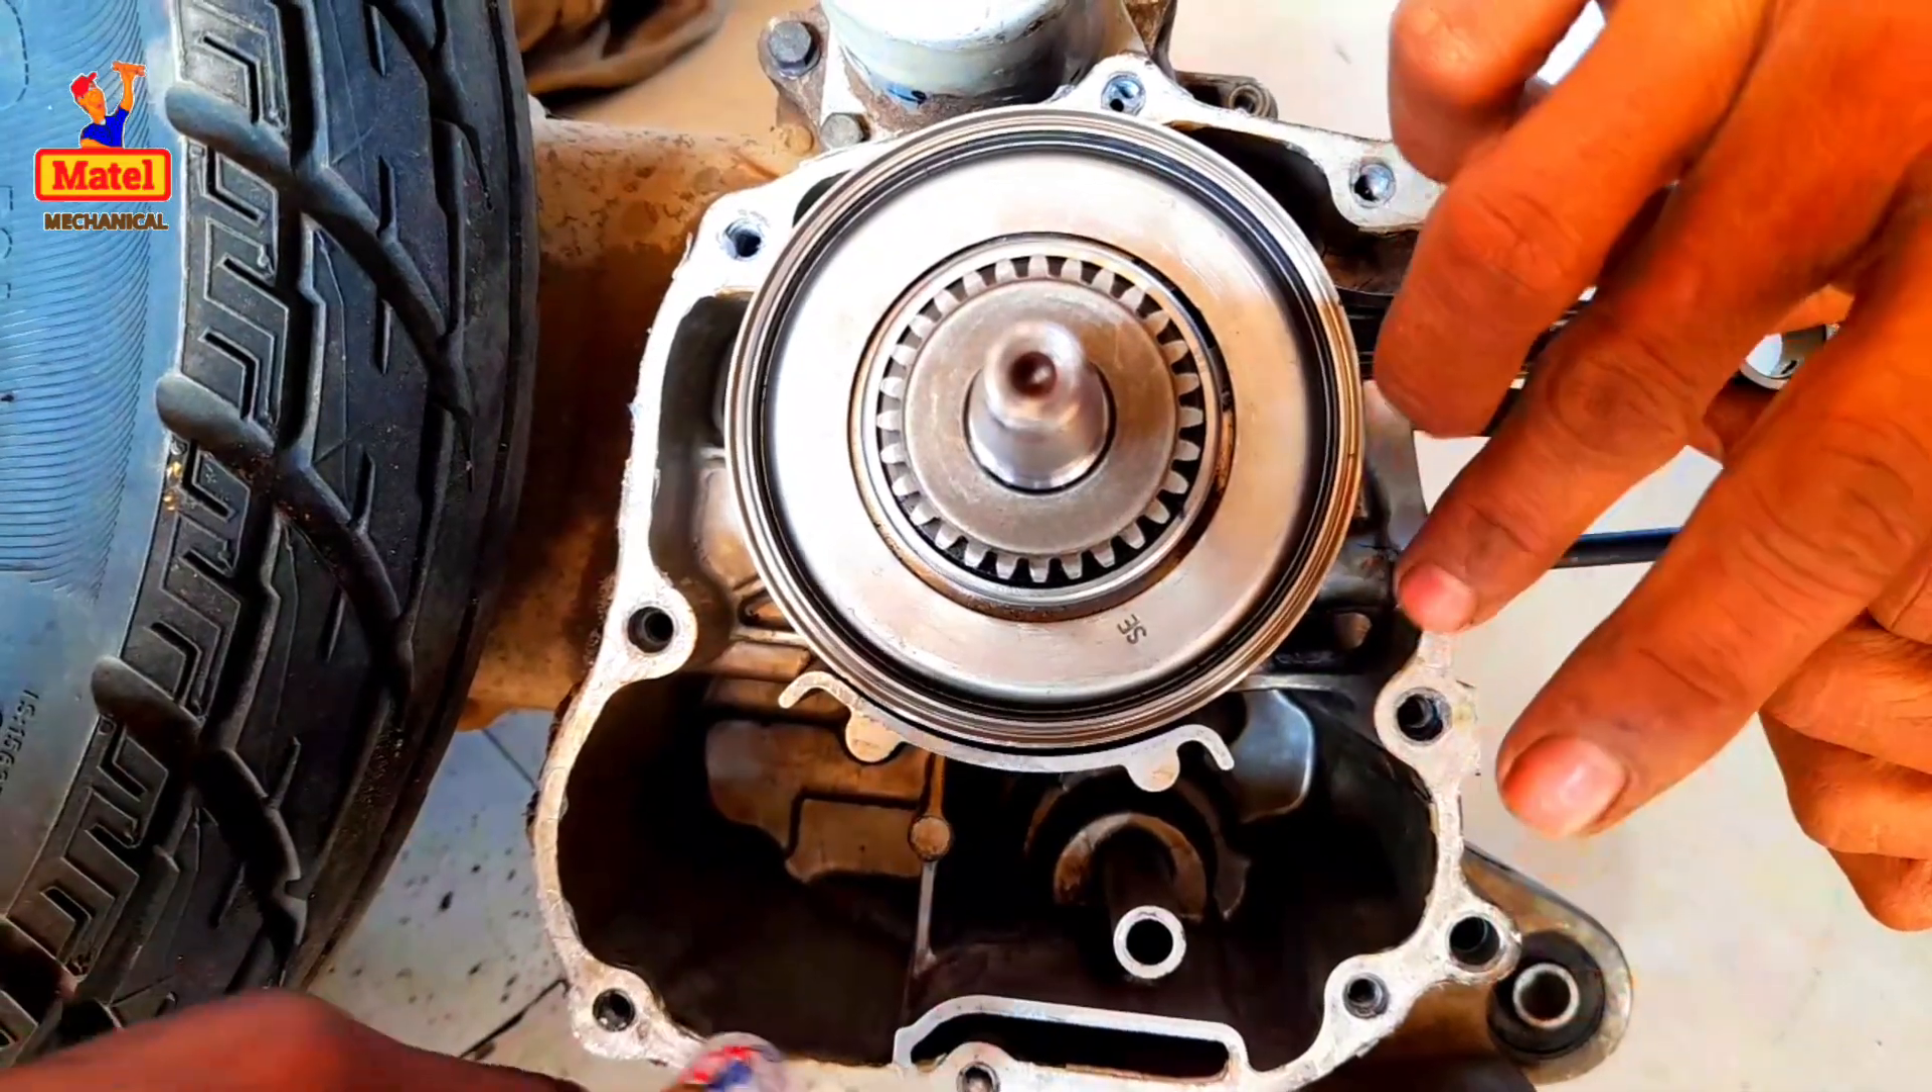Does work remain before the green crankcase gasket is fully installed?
Yes.